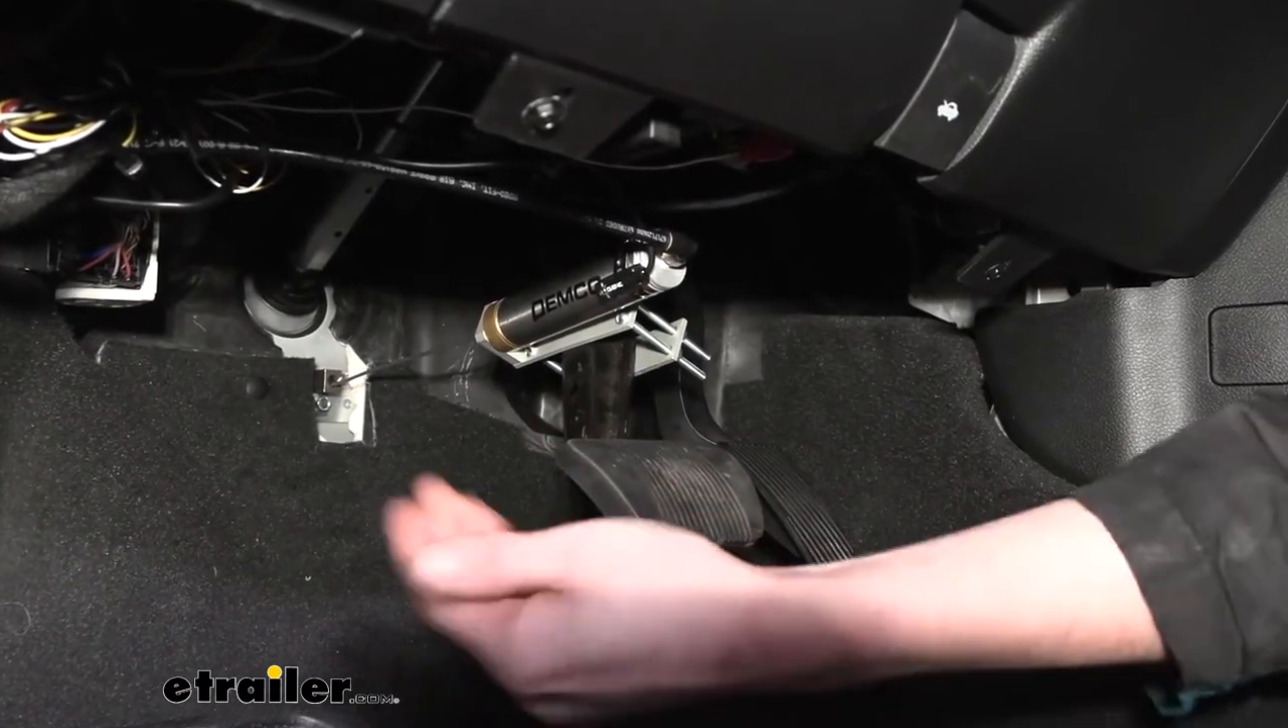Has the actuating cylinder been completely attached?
Yes.